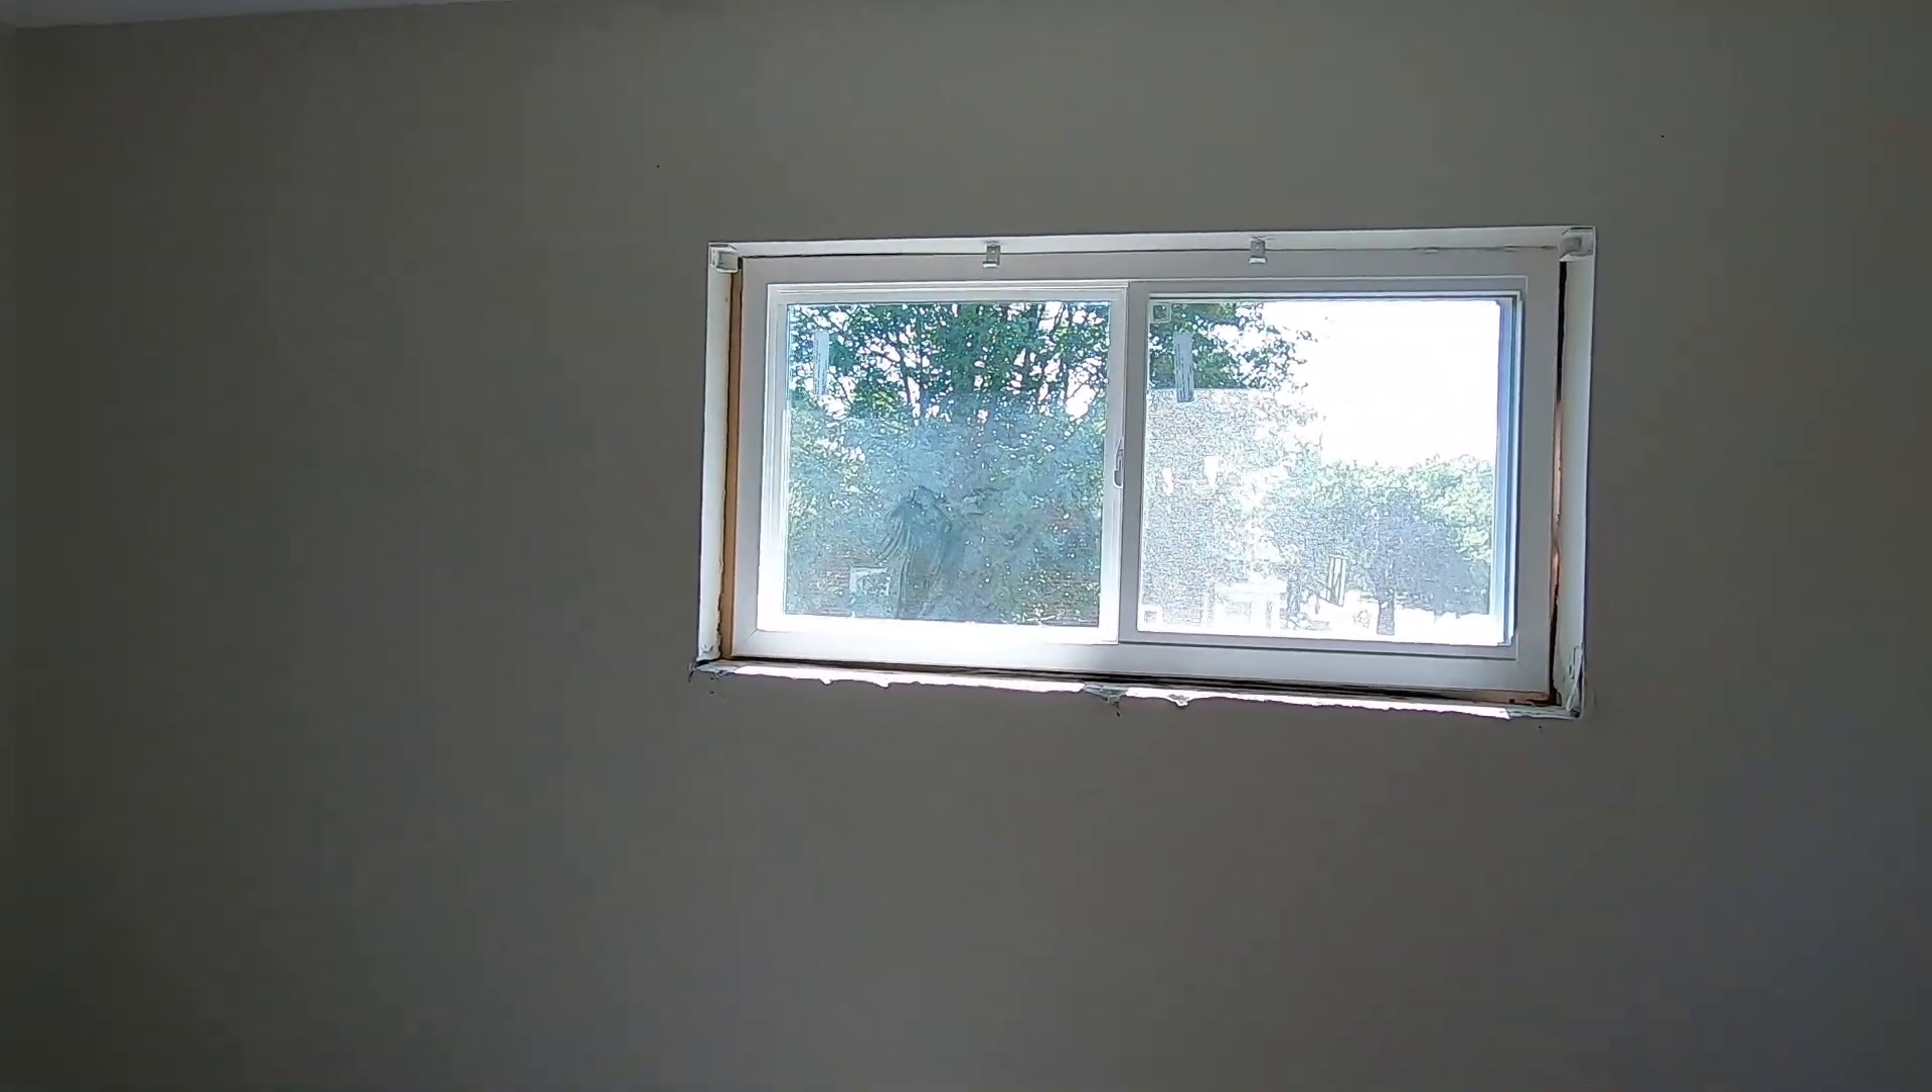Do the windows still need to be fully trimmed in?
Yes.